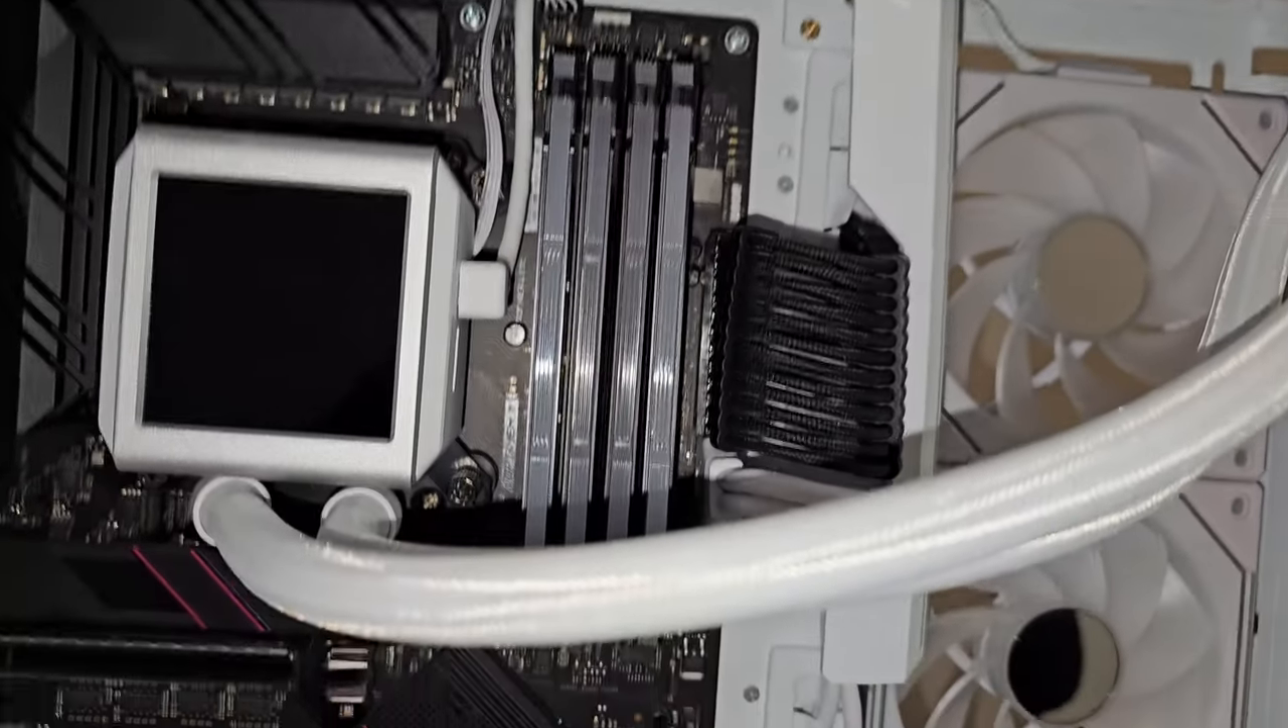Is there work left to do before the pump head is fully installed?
No.